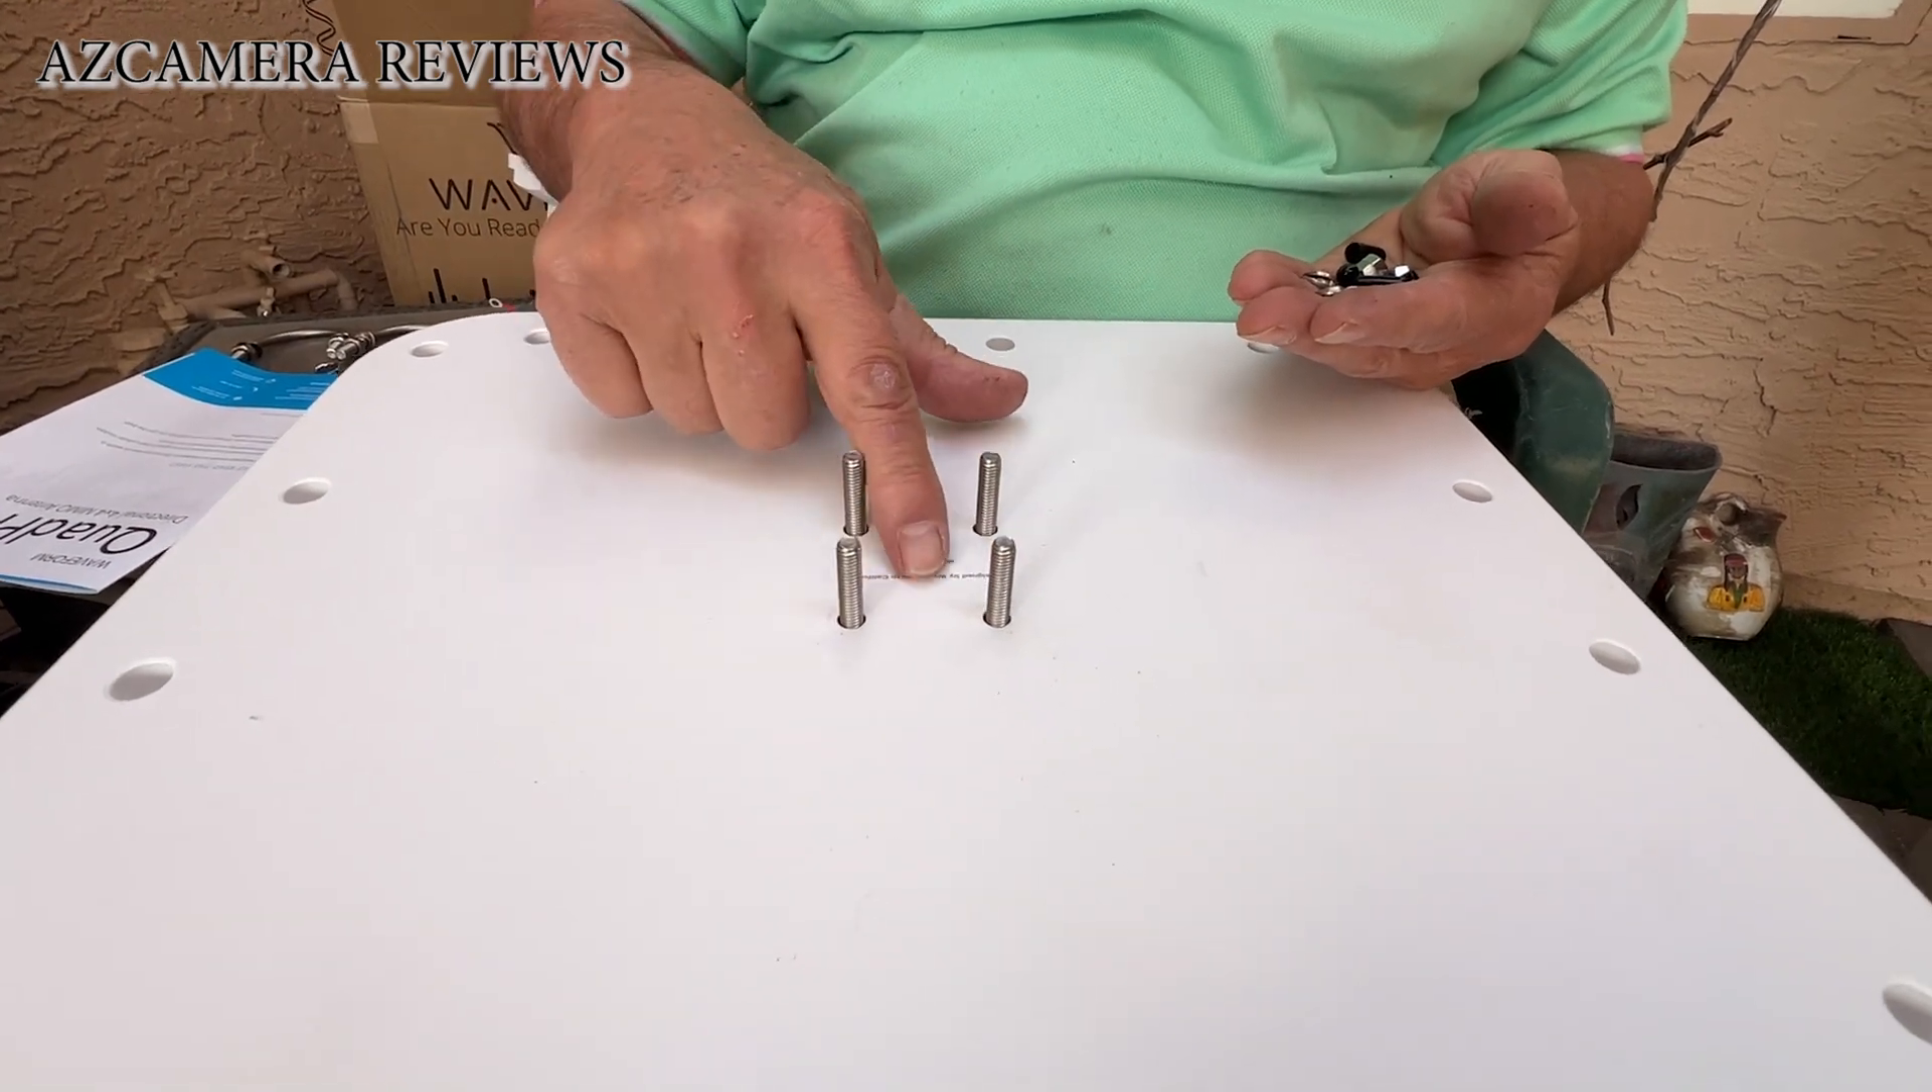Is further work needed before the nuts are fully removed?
No.